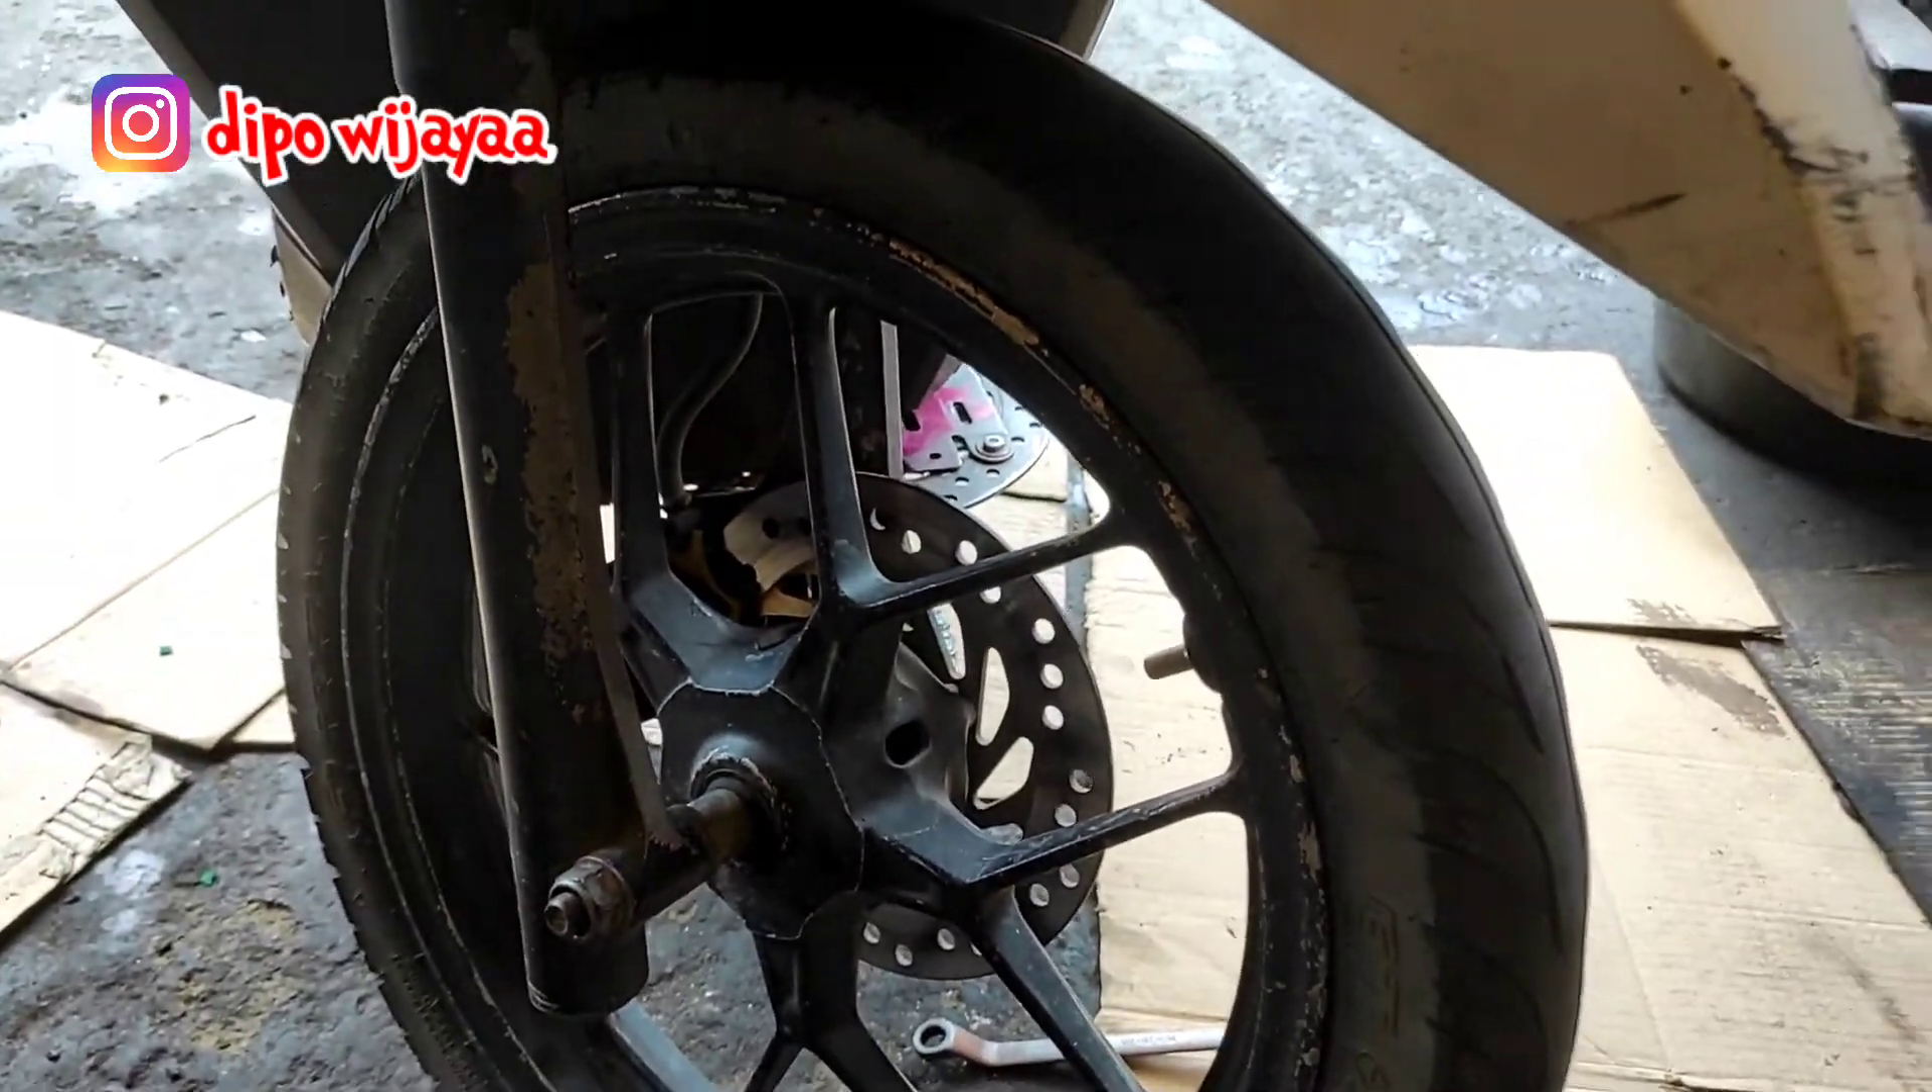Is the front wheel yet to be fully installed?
No.